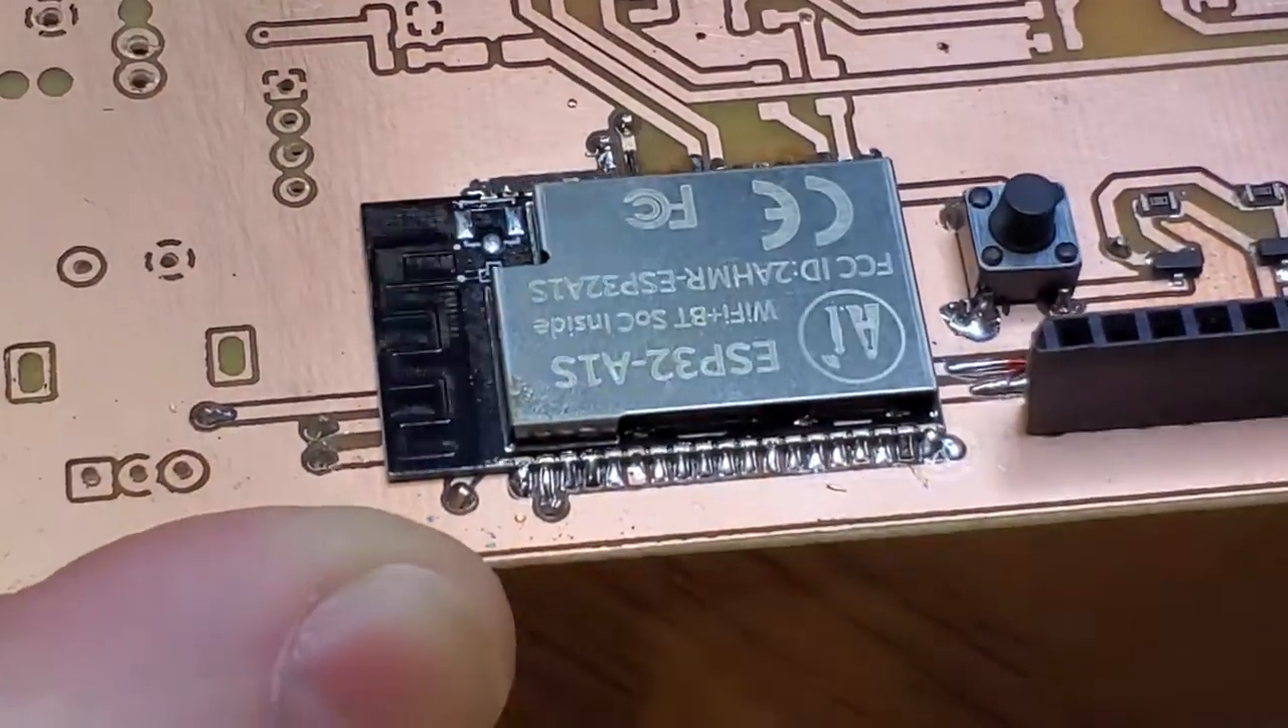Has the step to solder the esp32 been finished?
Yes.